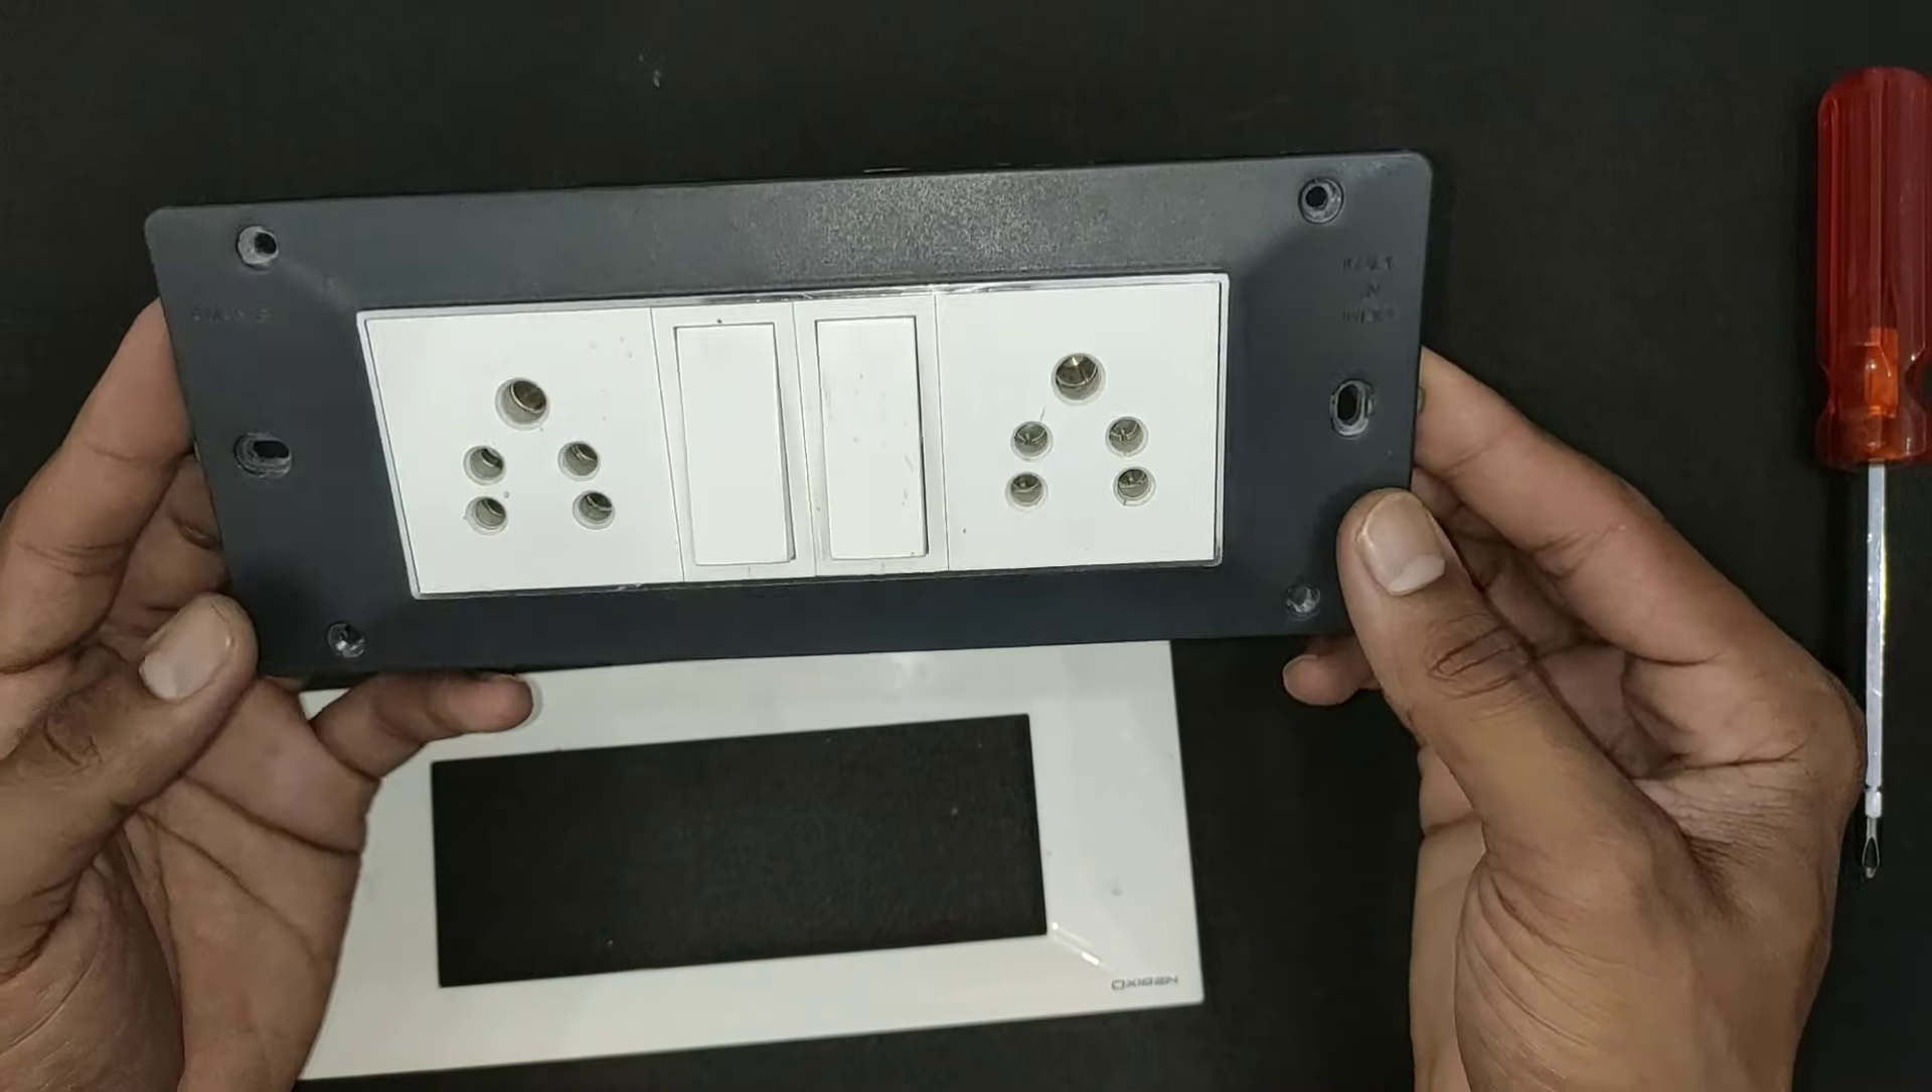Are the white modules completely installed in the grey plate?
Yes.